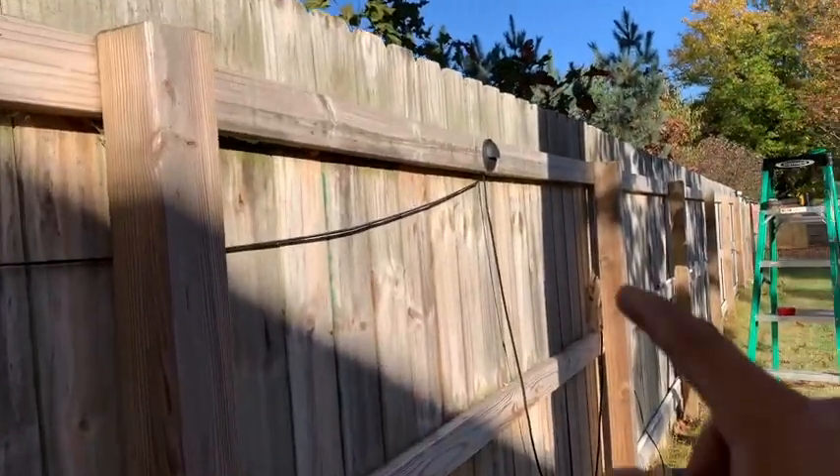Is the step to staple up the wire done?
No.